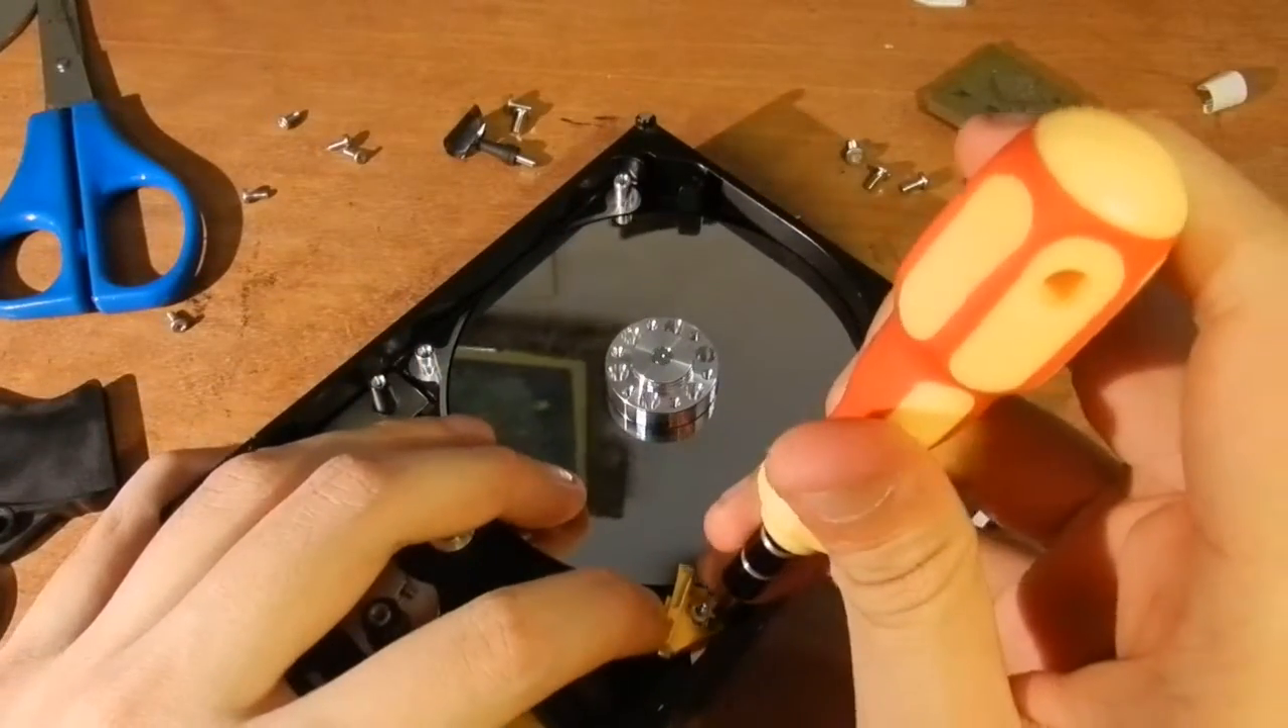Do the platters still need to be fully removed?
Yes.